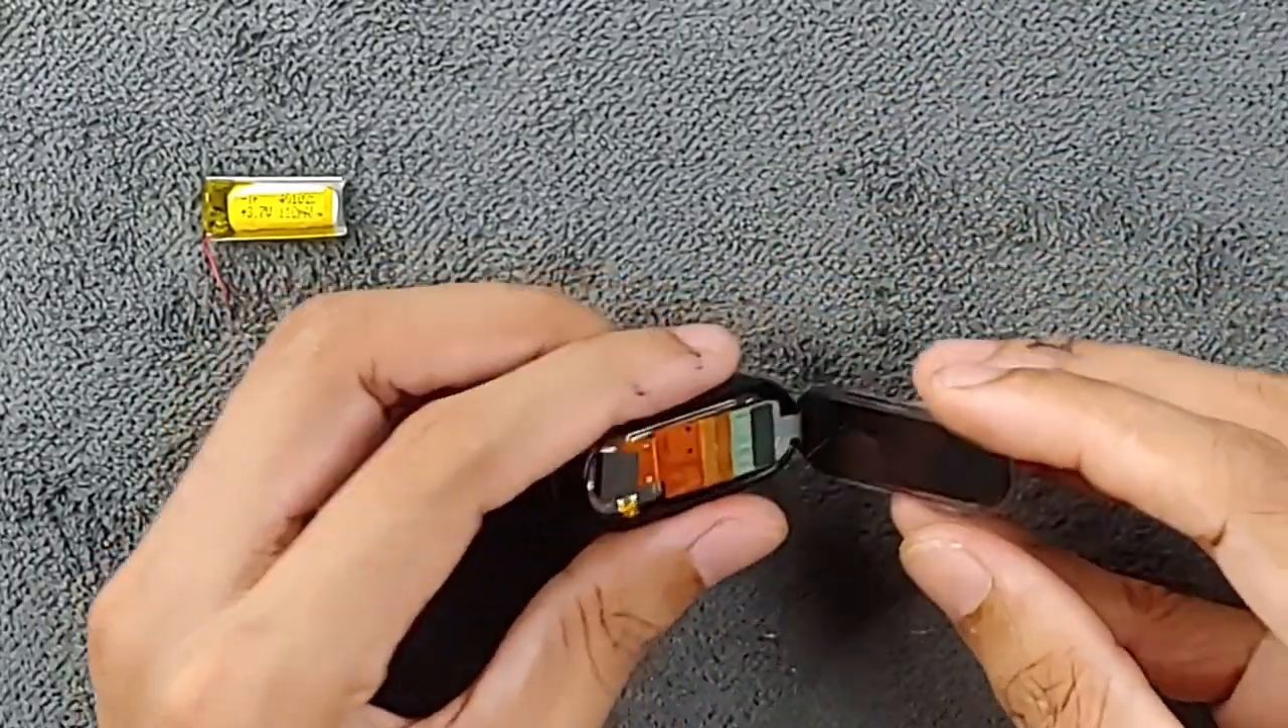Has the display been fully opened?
Yes.